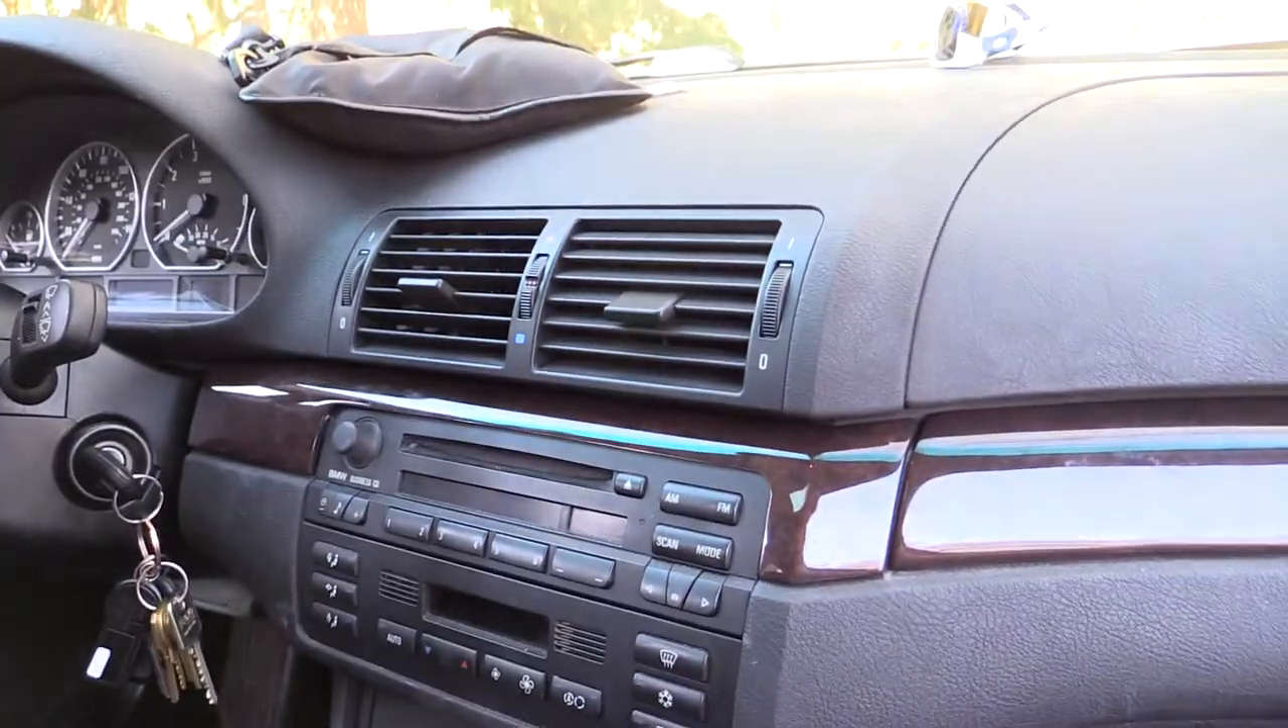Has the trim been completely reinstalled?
Yes.